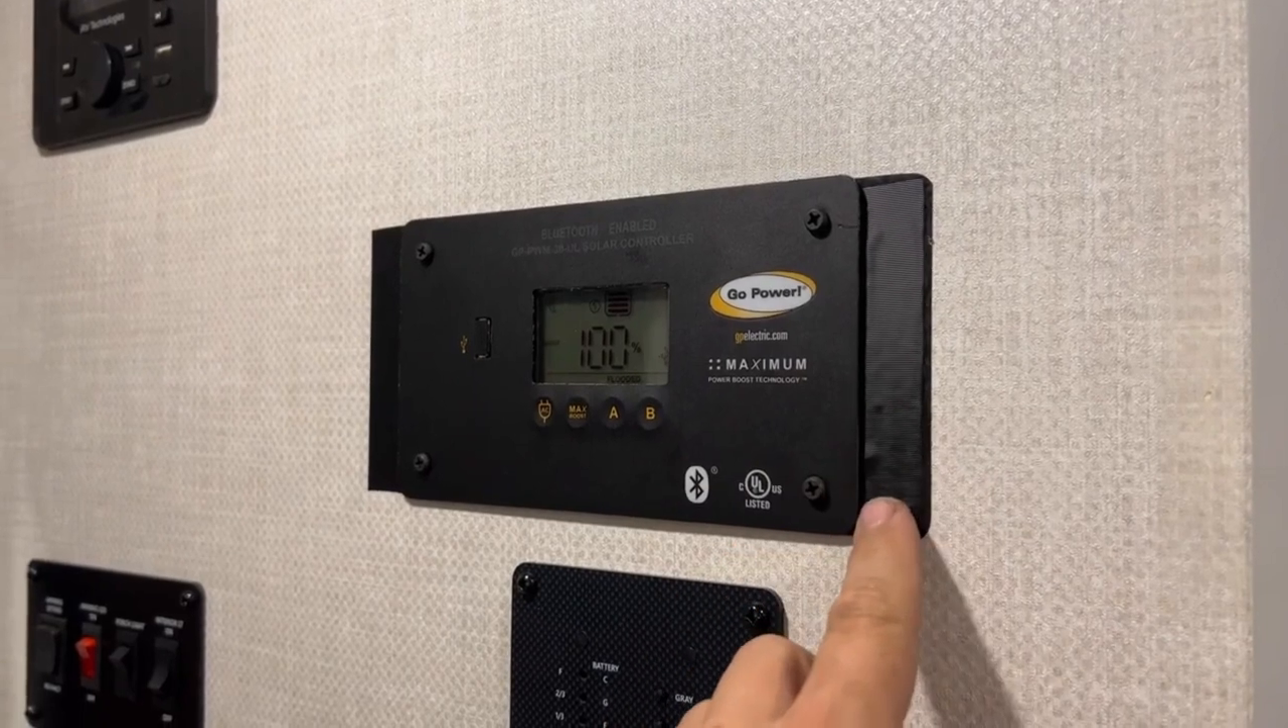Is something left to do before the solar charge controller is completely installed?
No.